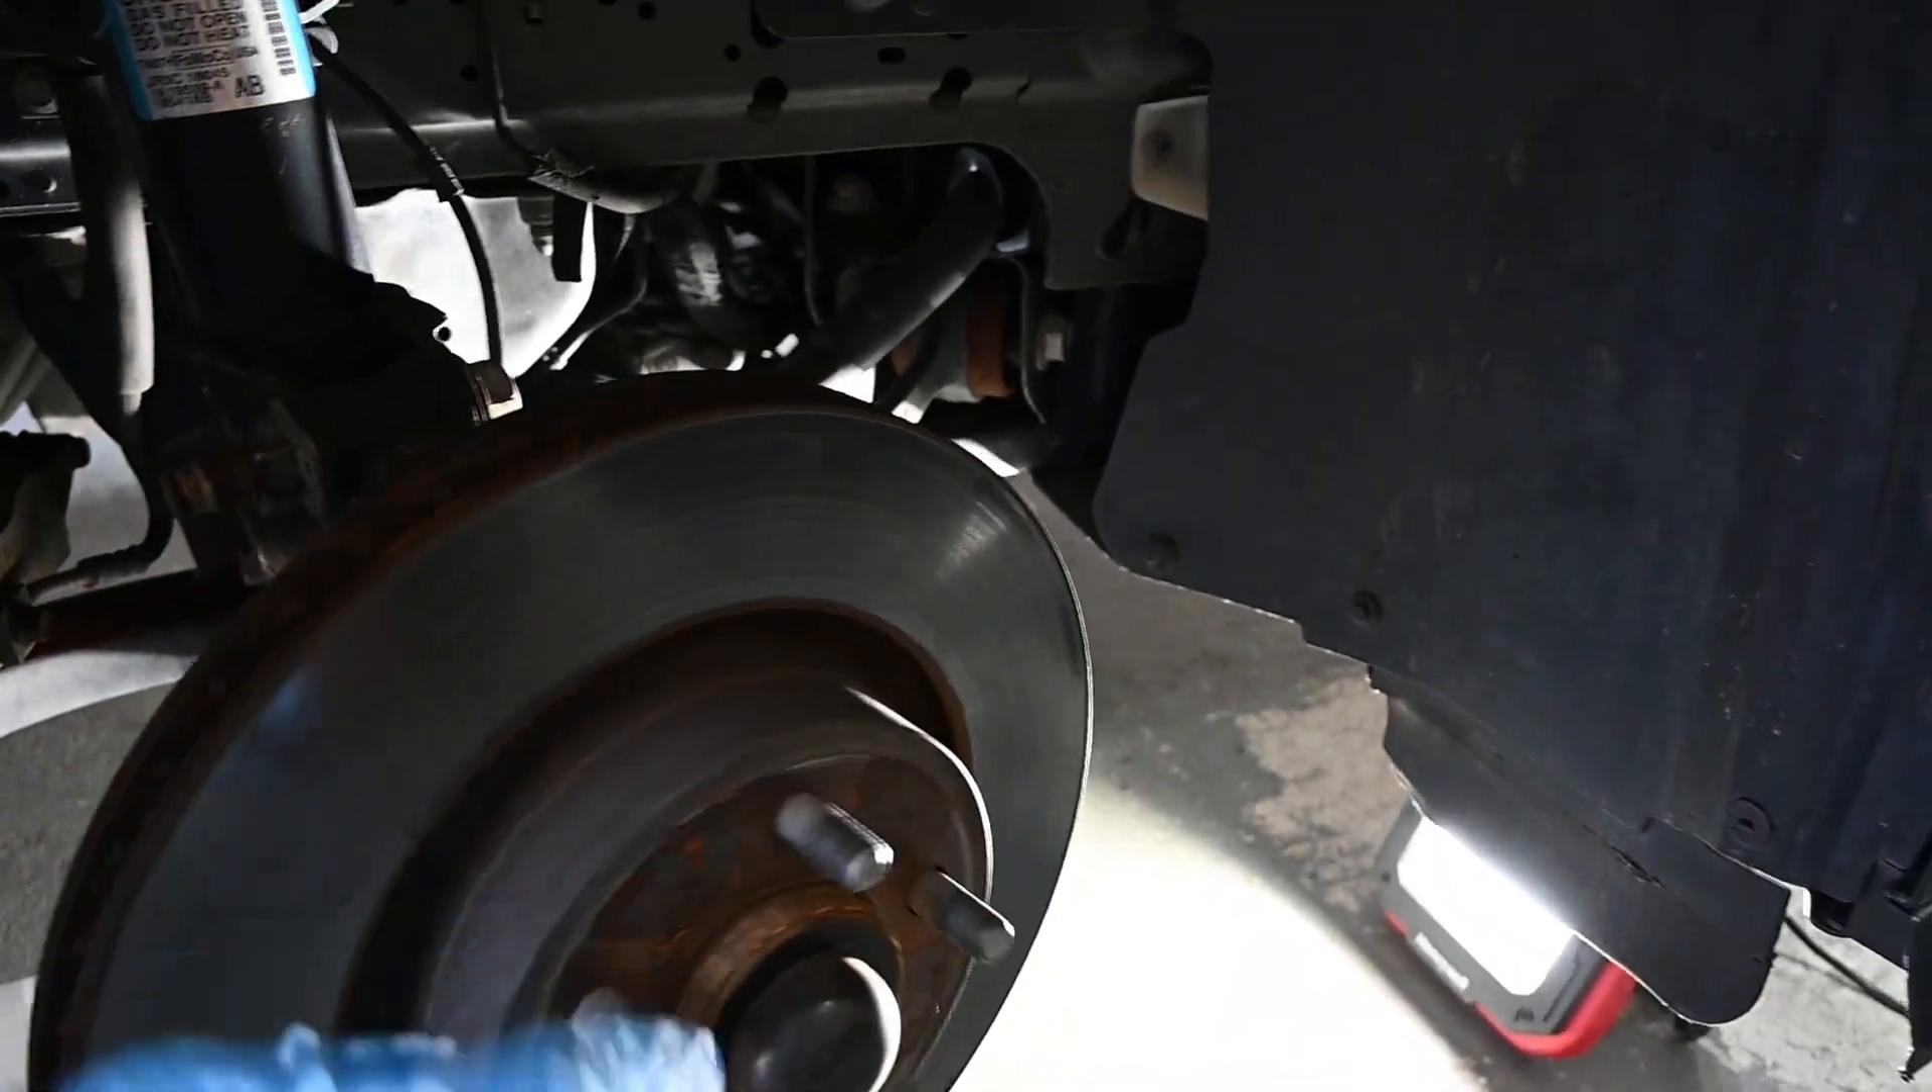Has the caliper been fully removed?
Yes.